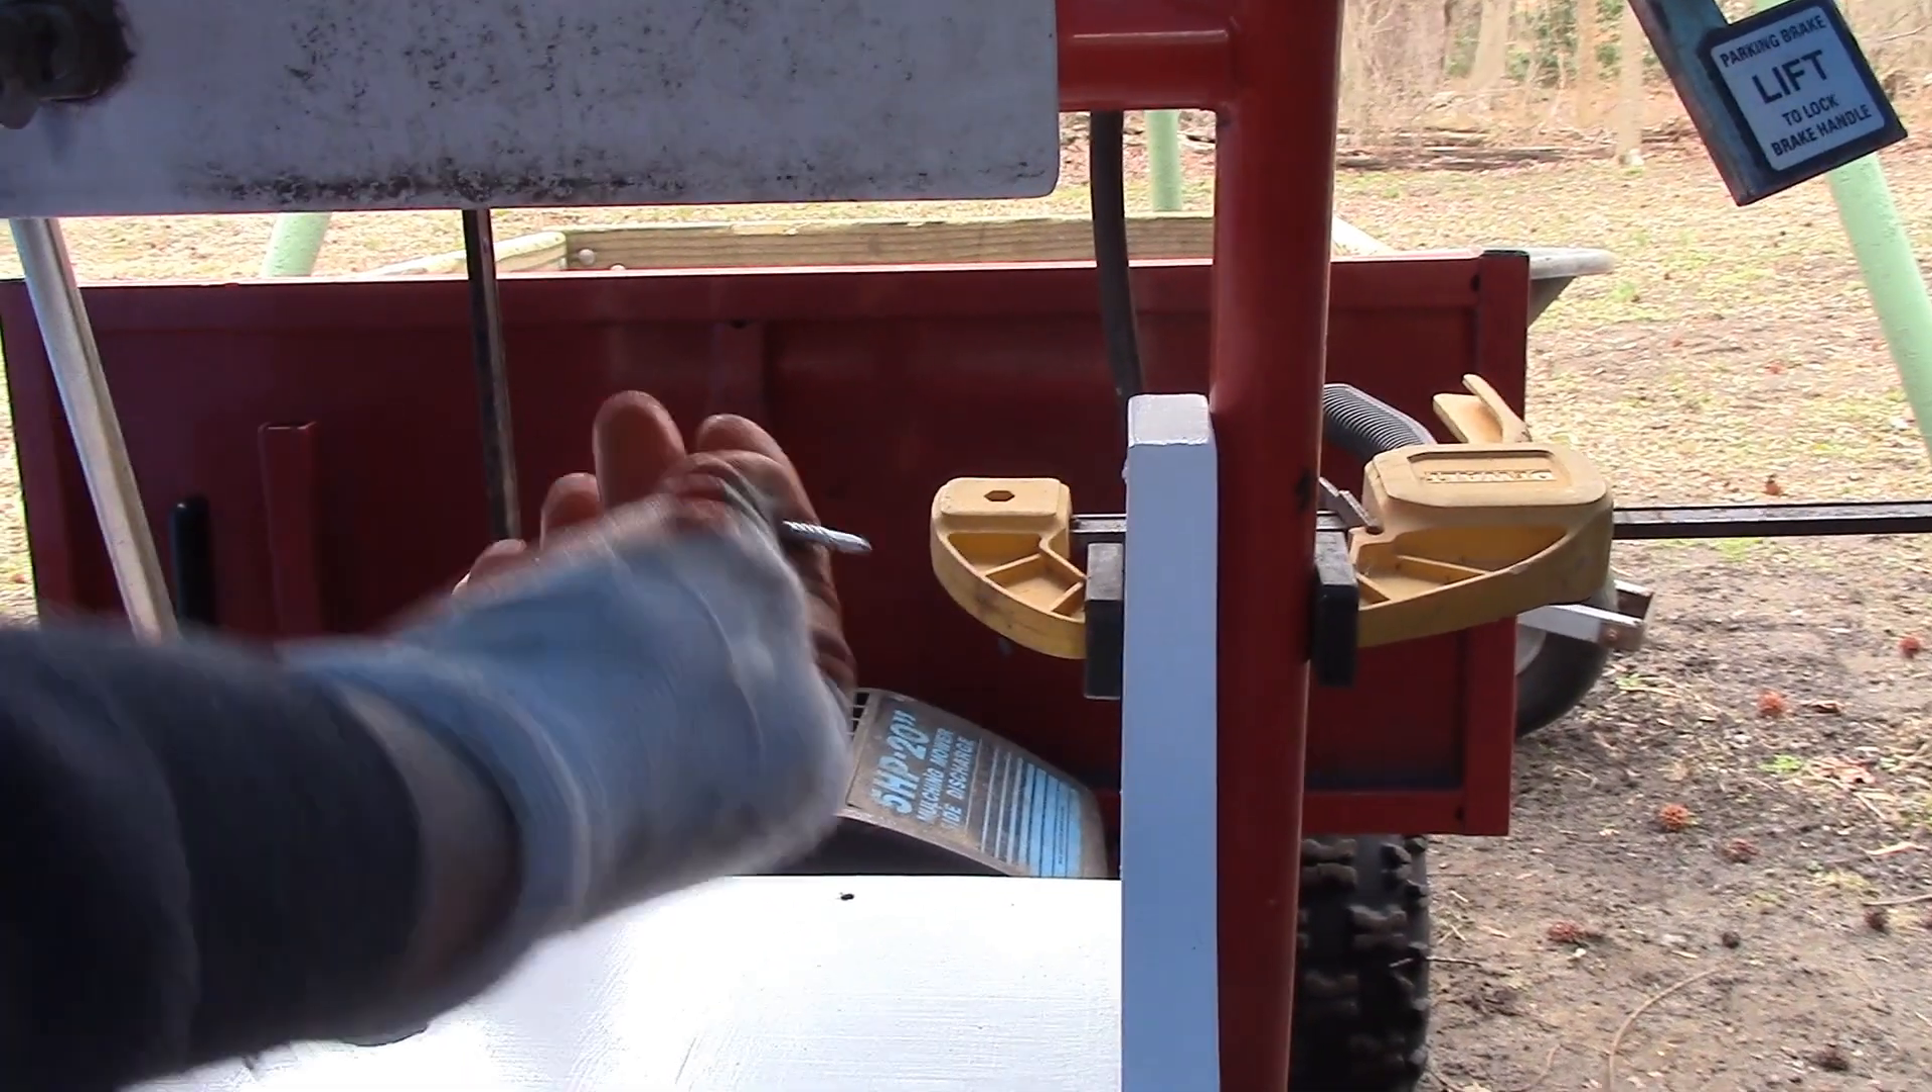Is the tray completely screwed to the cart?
No.